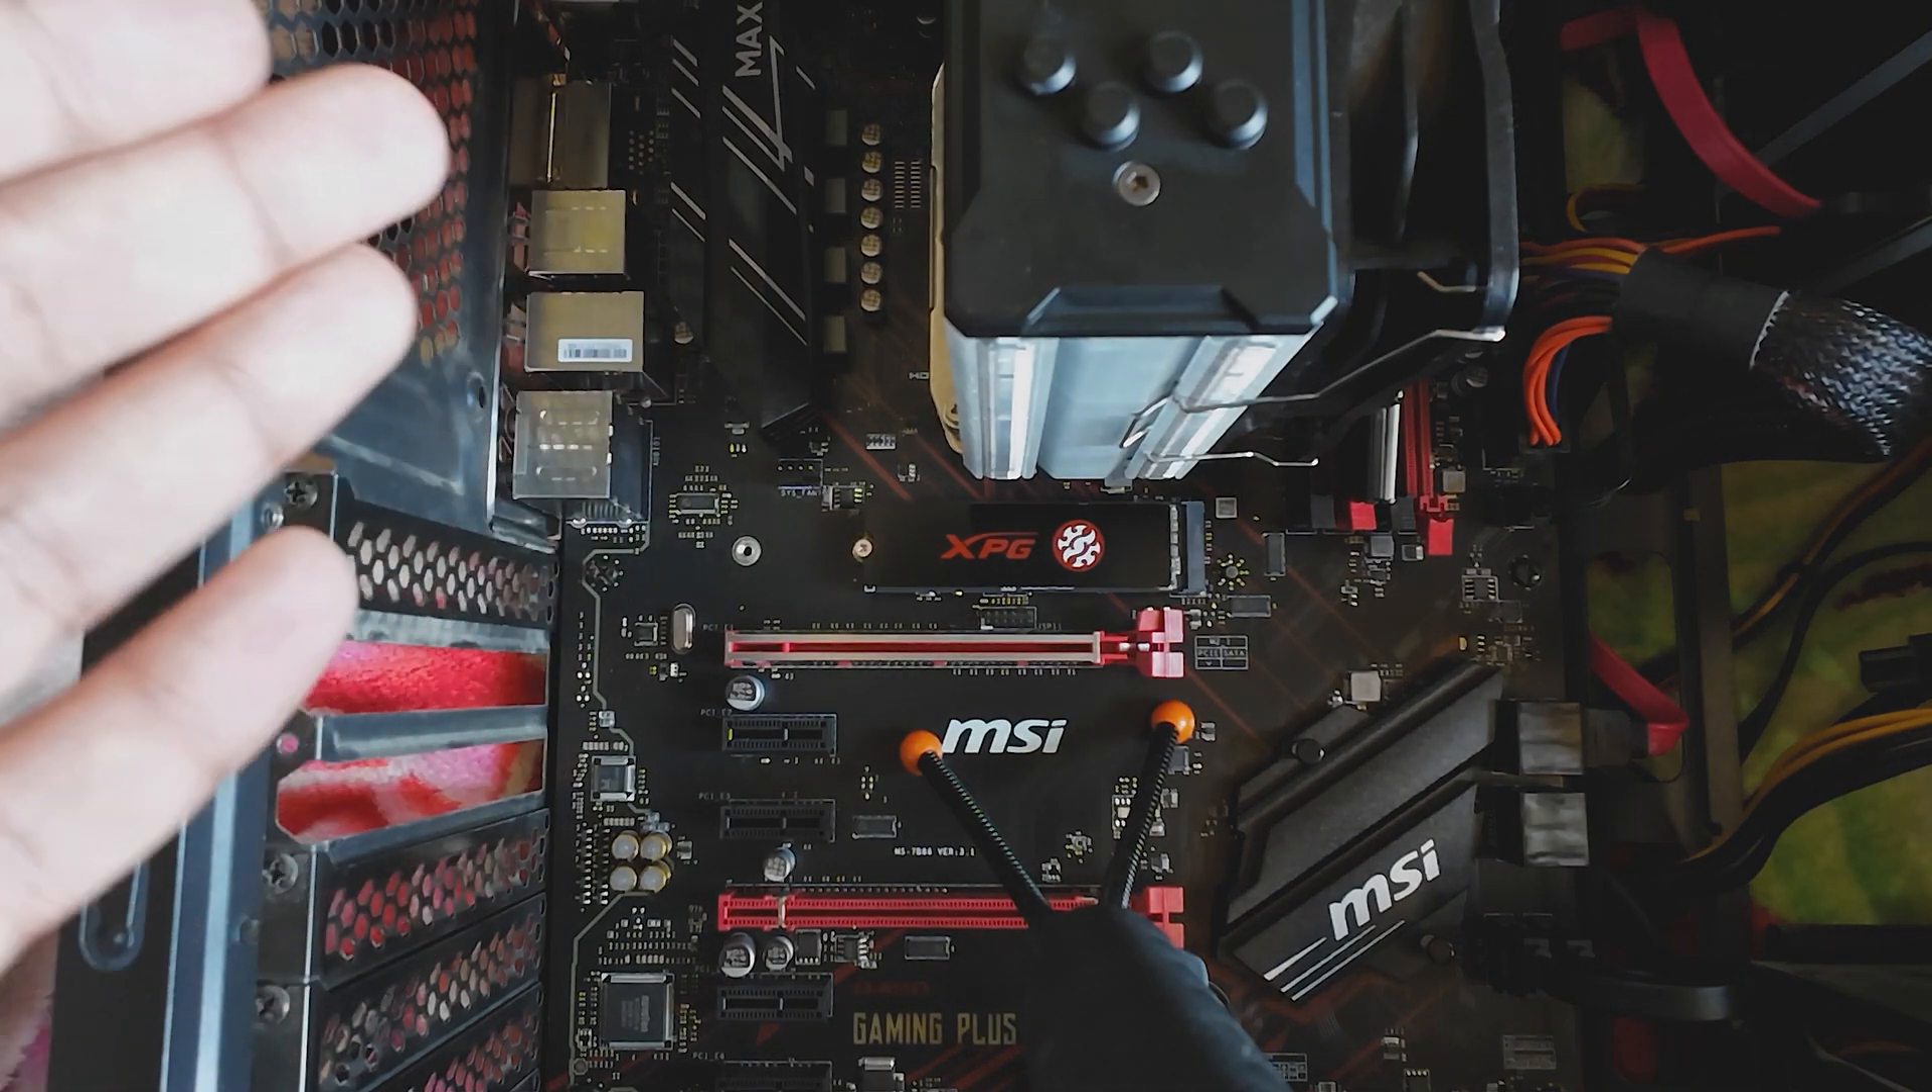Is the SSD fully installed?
Yes.